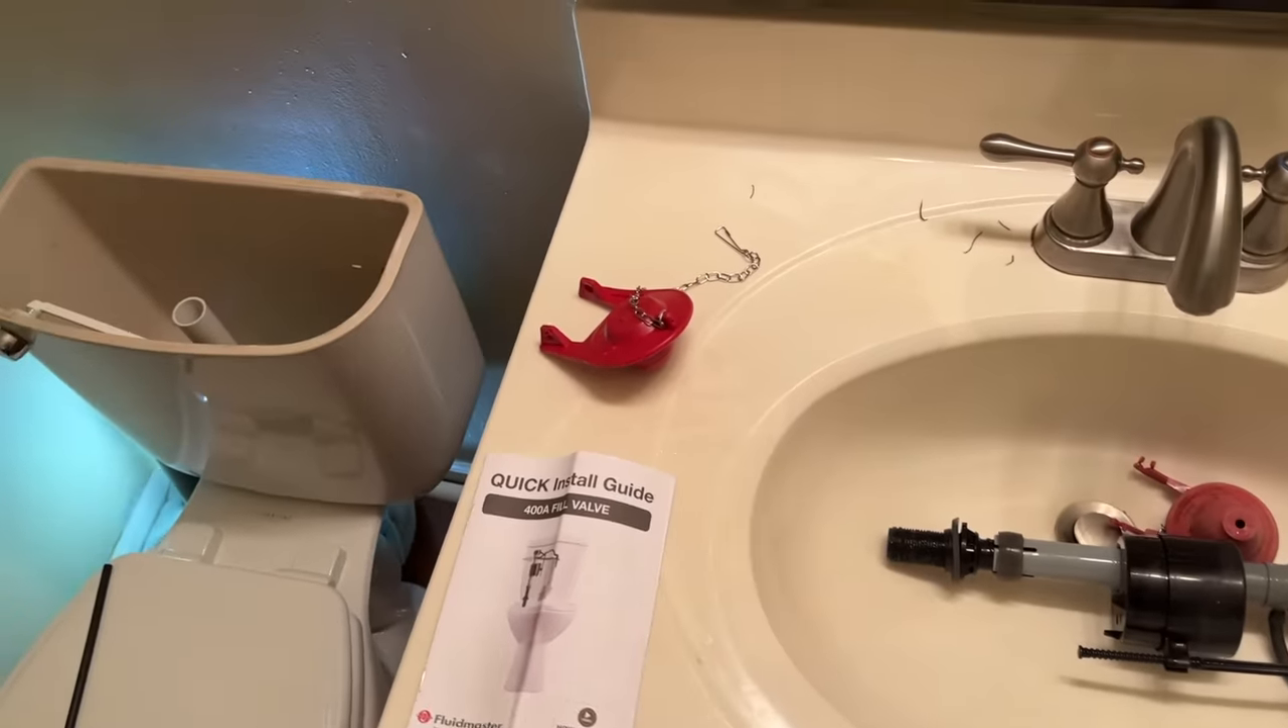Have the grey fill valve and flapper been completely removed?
Yes.